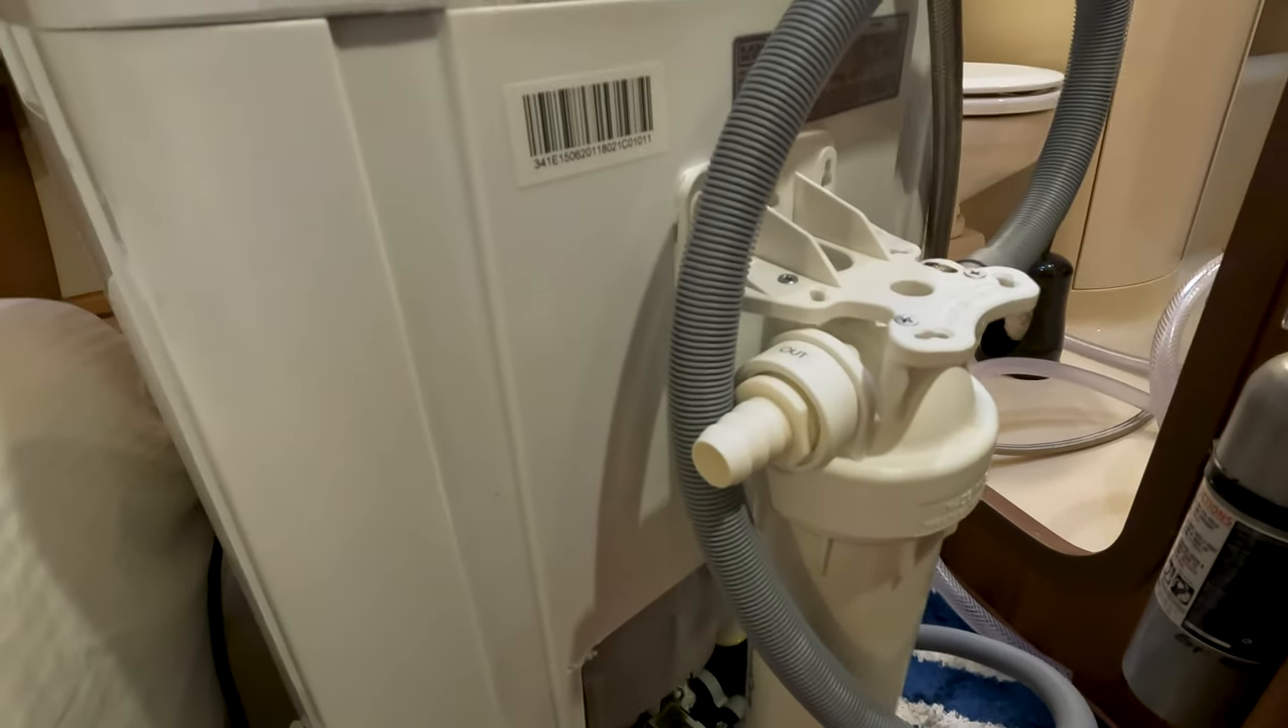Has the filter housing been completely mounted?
Yes.